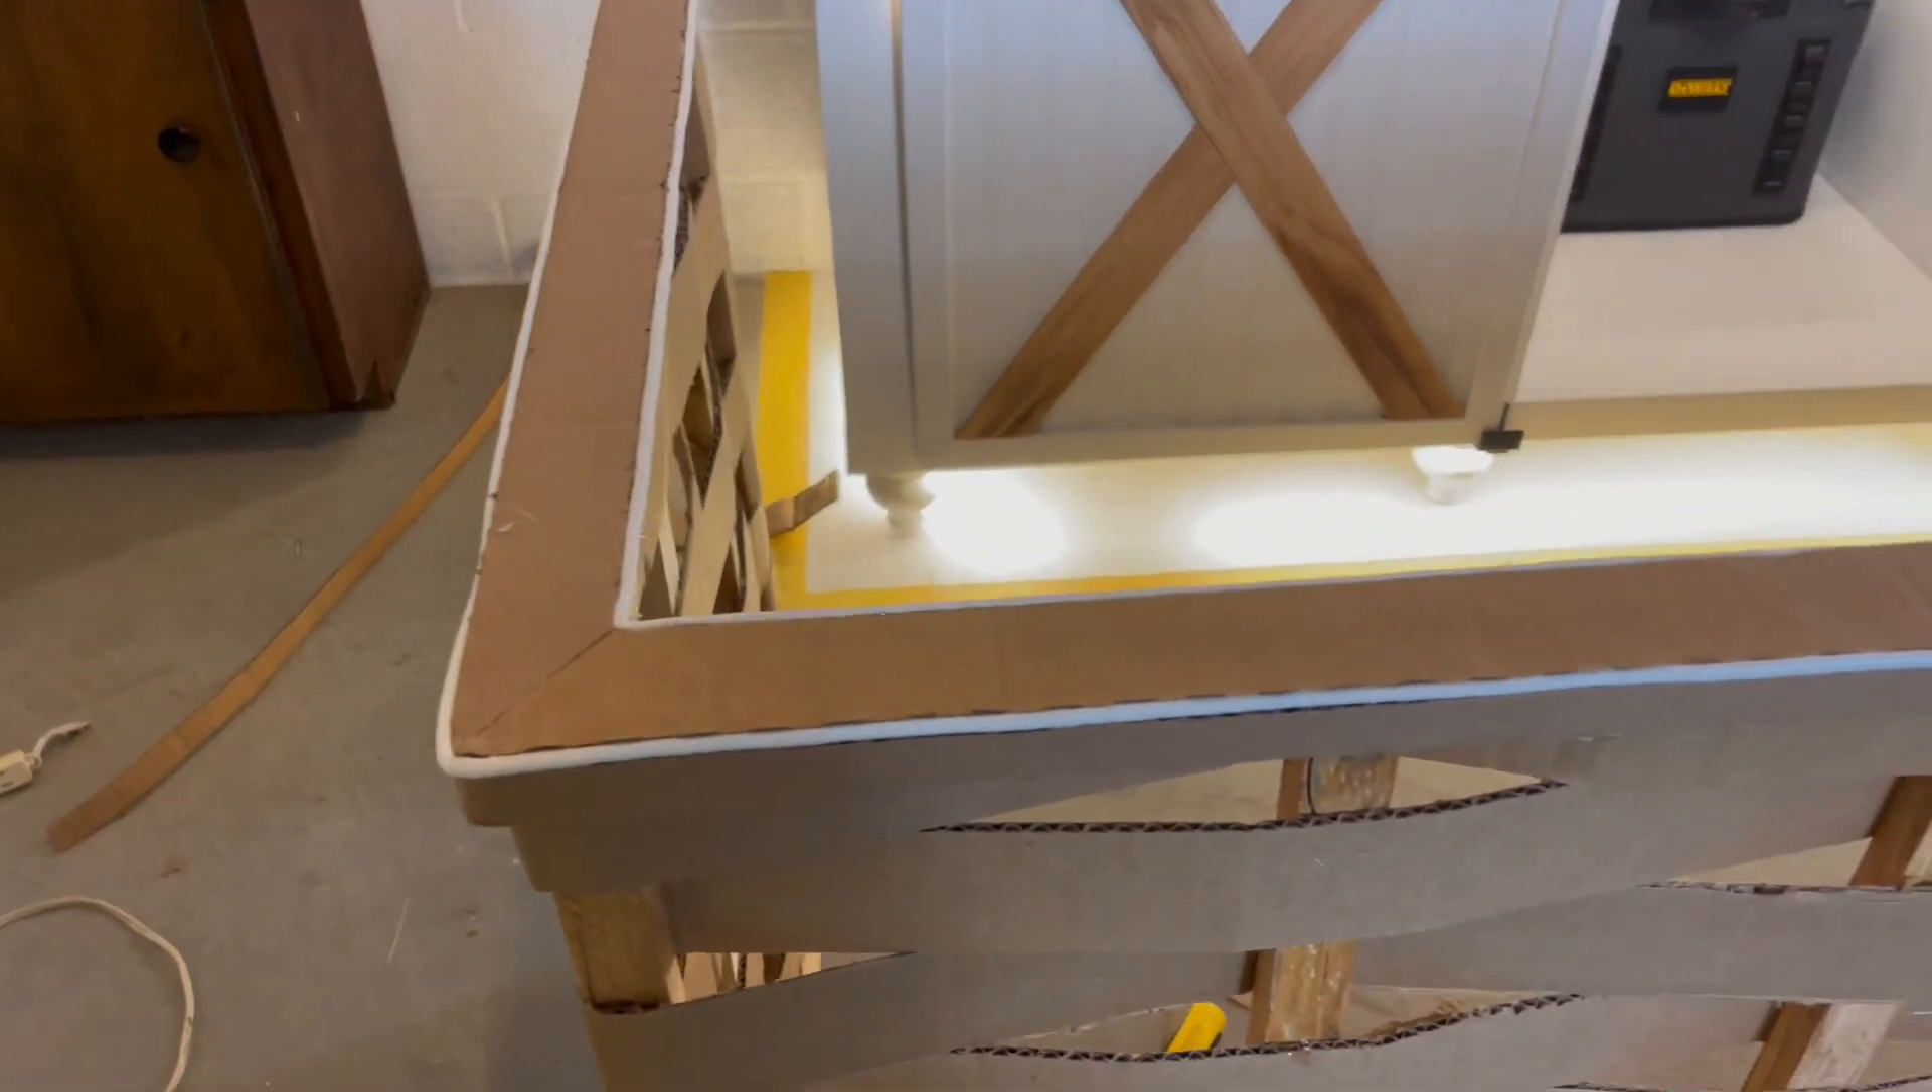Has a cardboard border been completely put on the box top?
Yes.